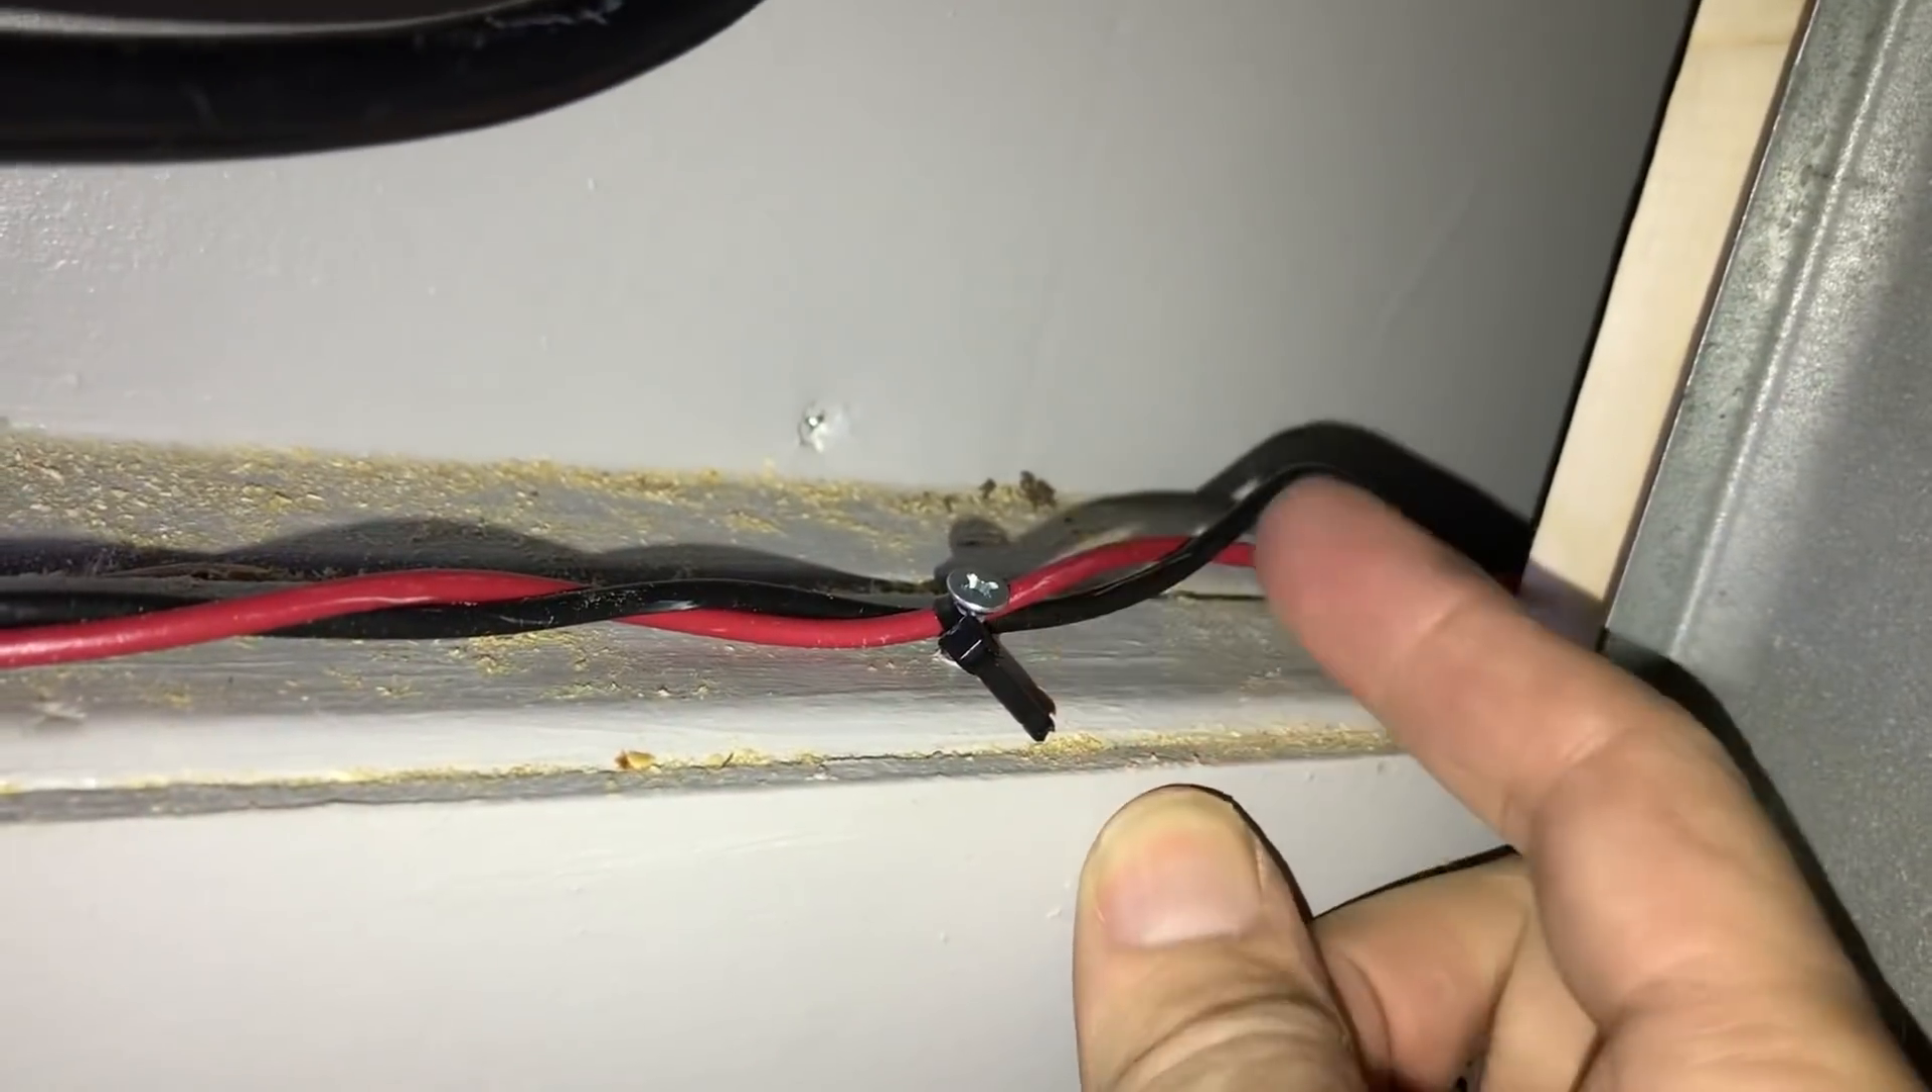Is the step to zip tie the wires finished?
Yes.